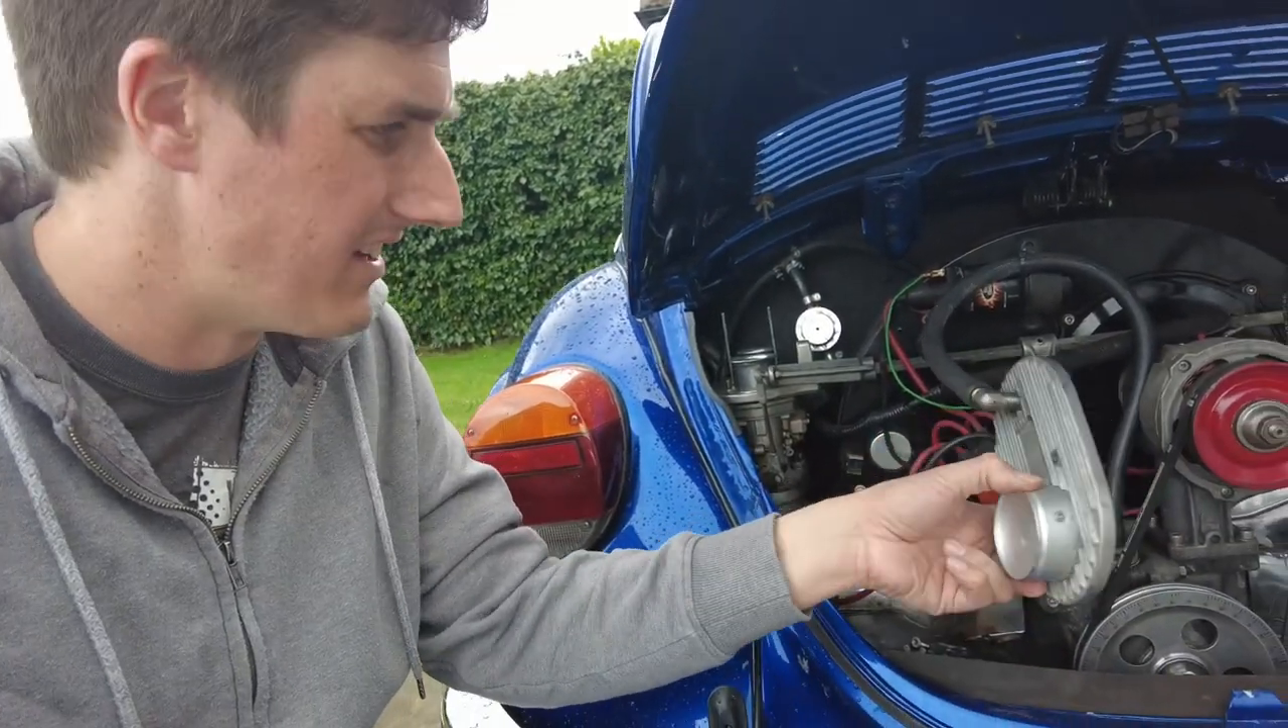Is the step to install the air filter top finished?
No.